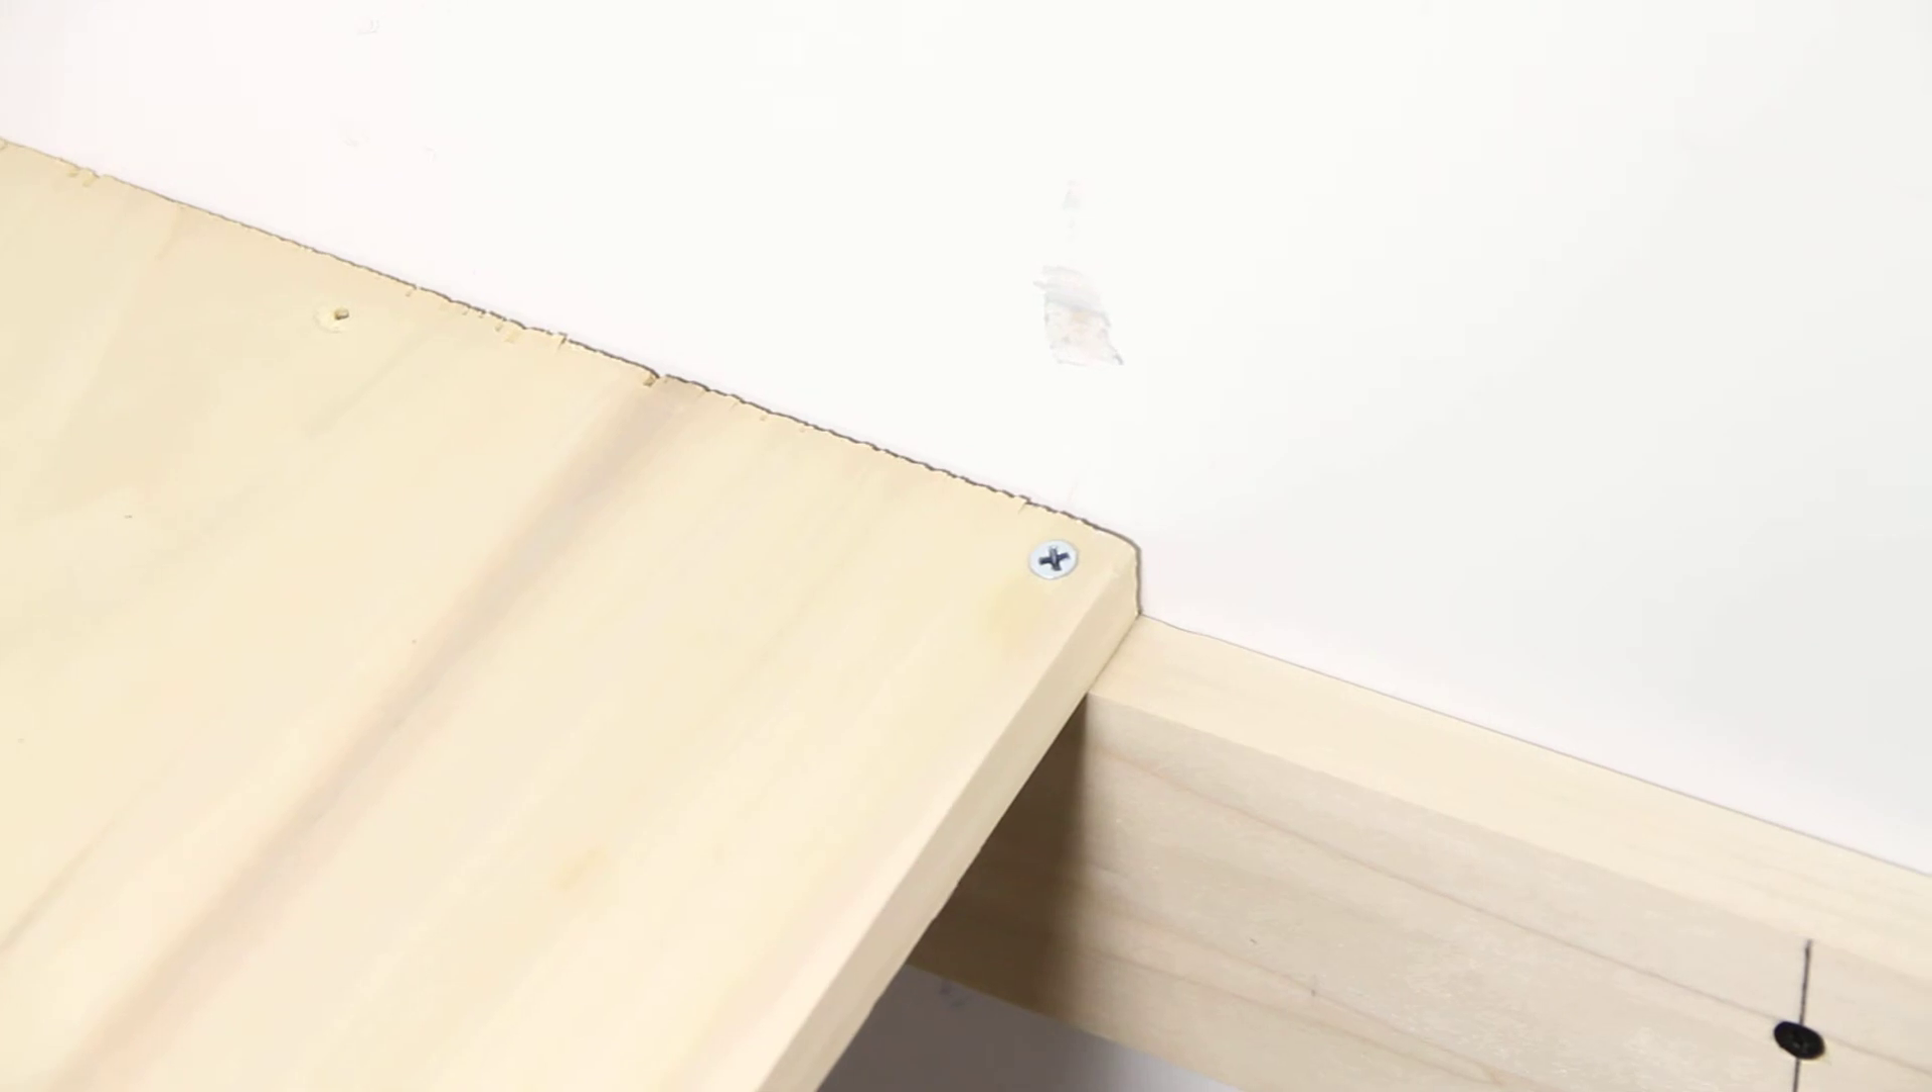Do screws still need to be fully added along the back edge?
Yes.